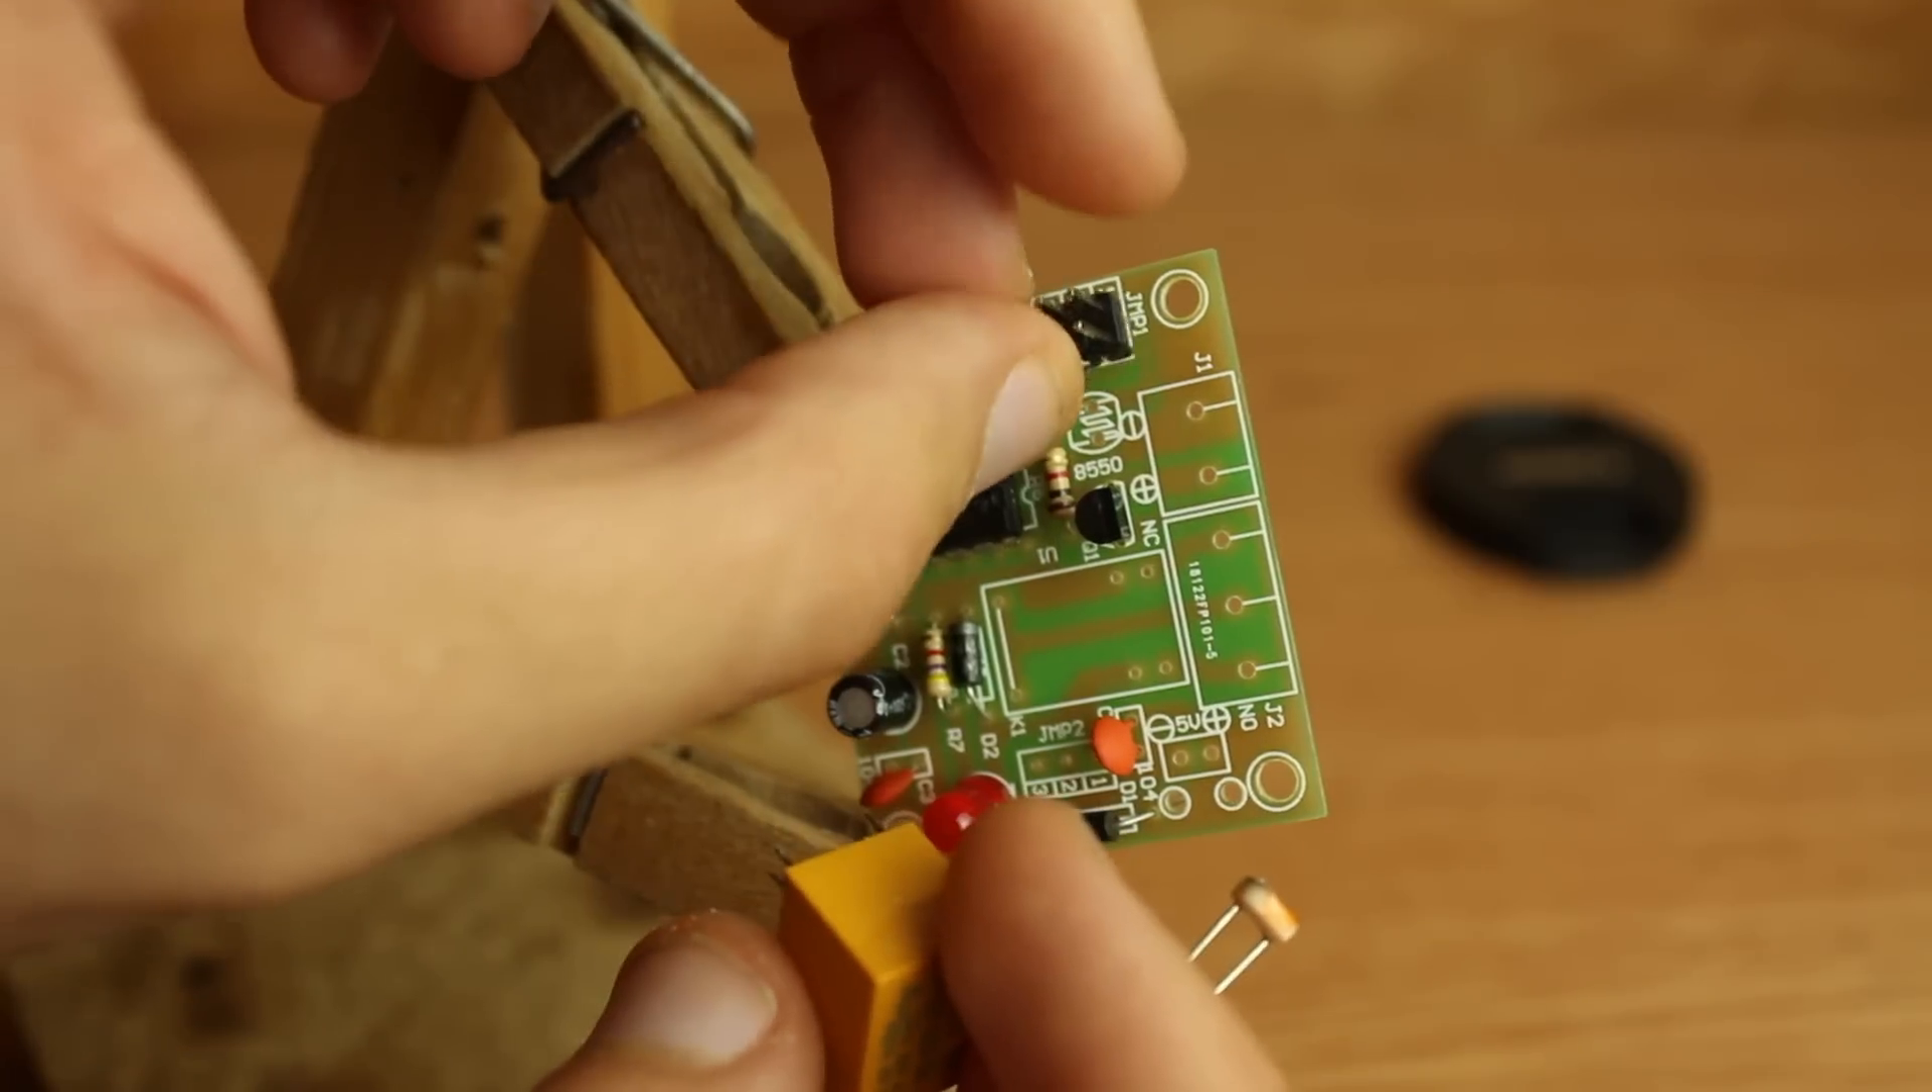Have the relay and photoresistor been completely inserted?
No.